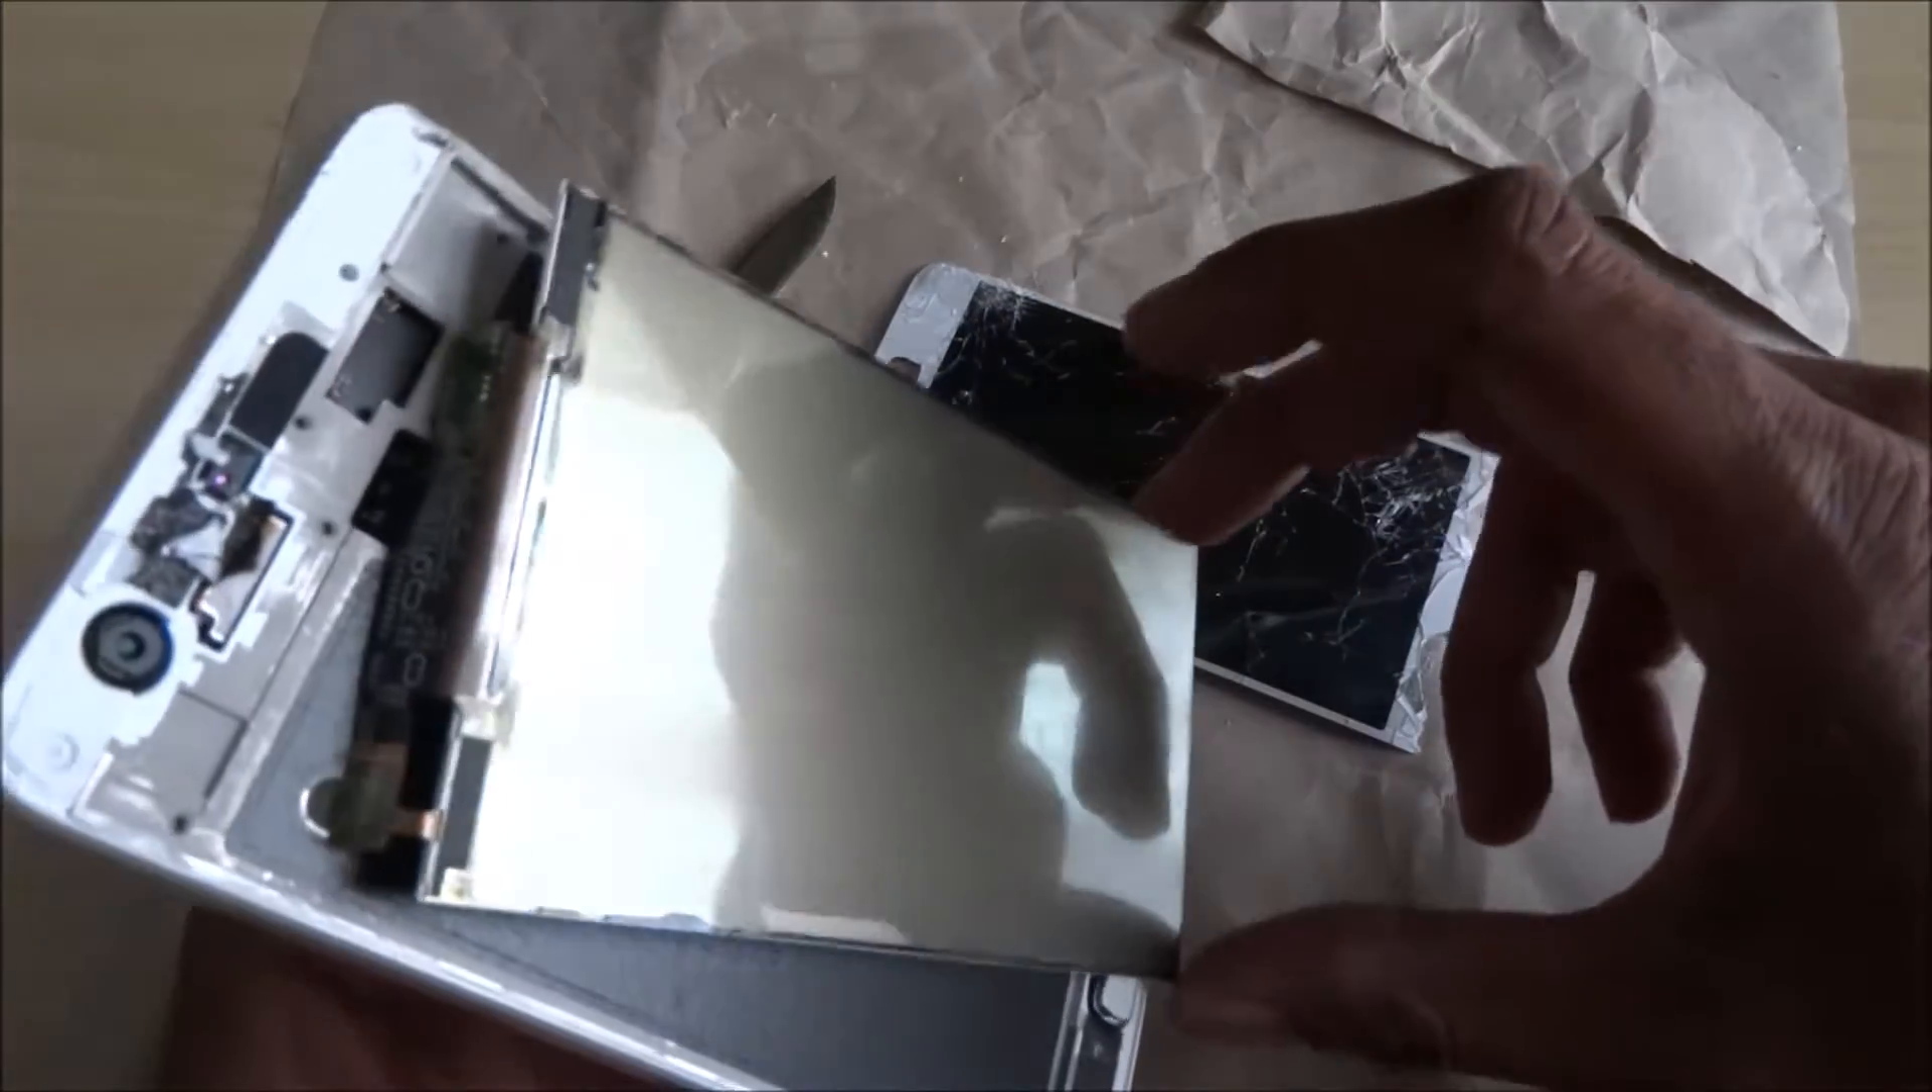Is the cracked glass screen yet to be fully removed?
No.